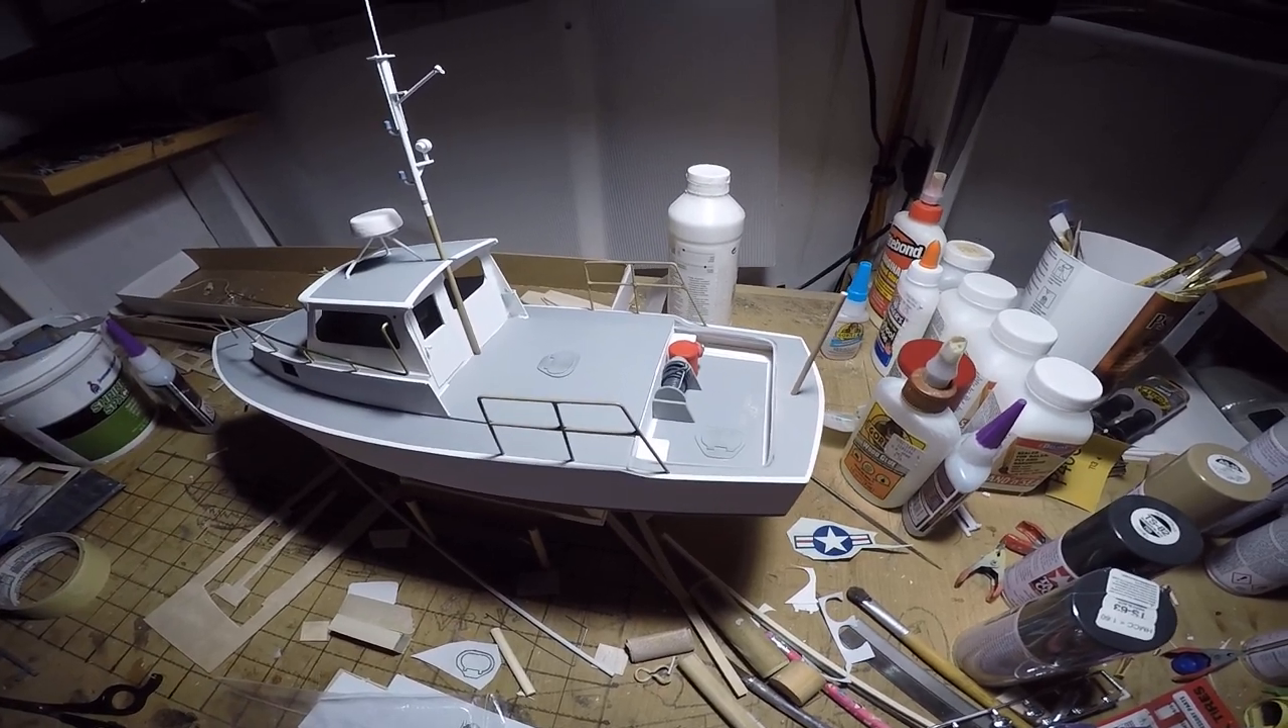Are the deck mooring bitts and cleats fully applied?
No.